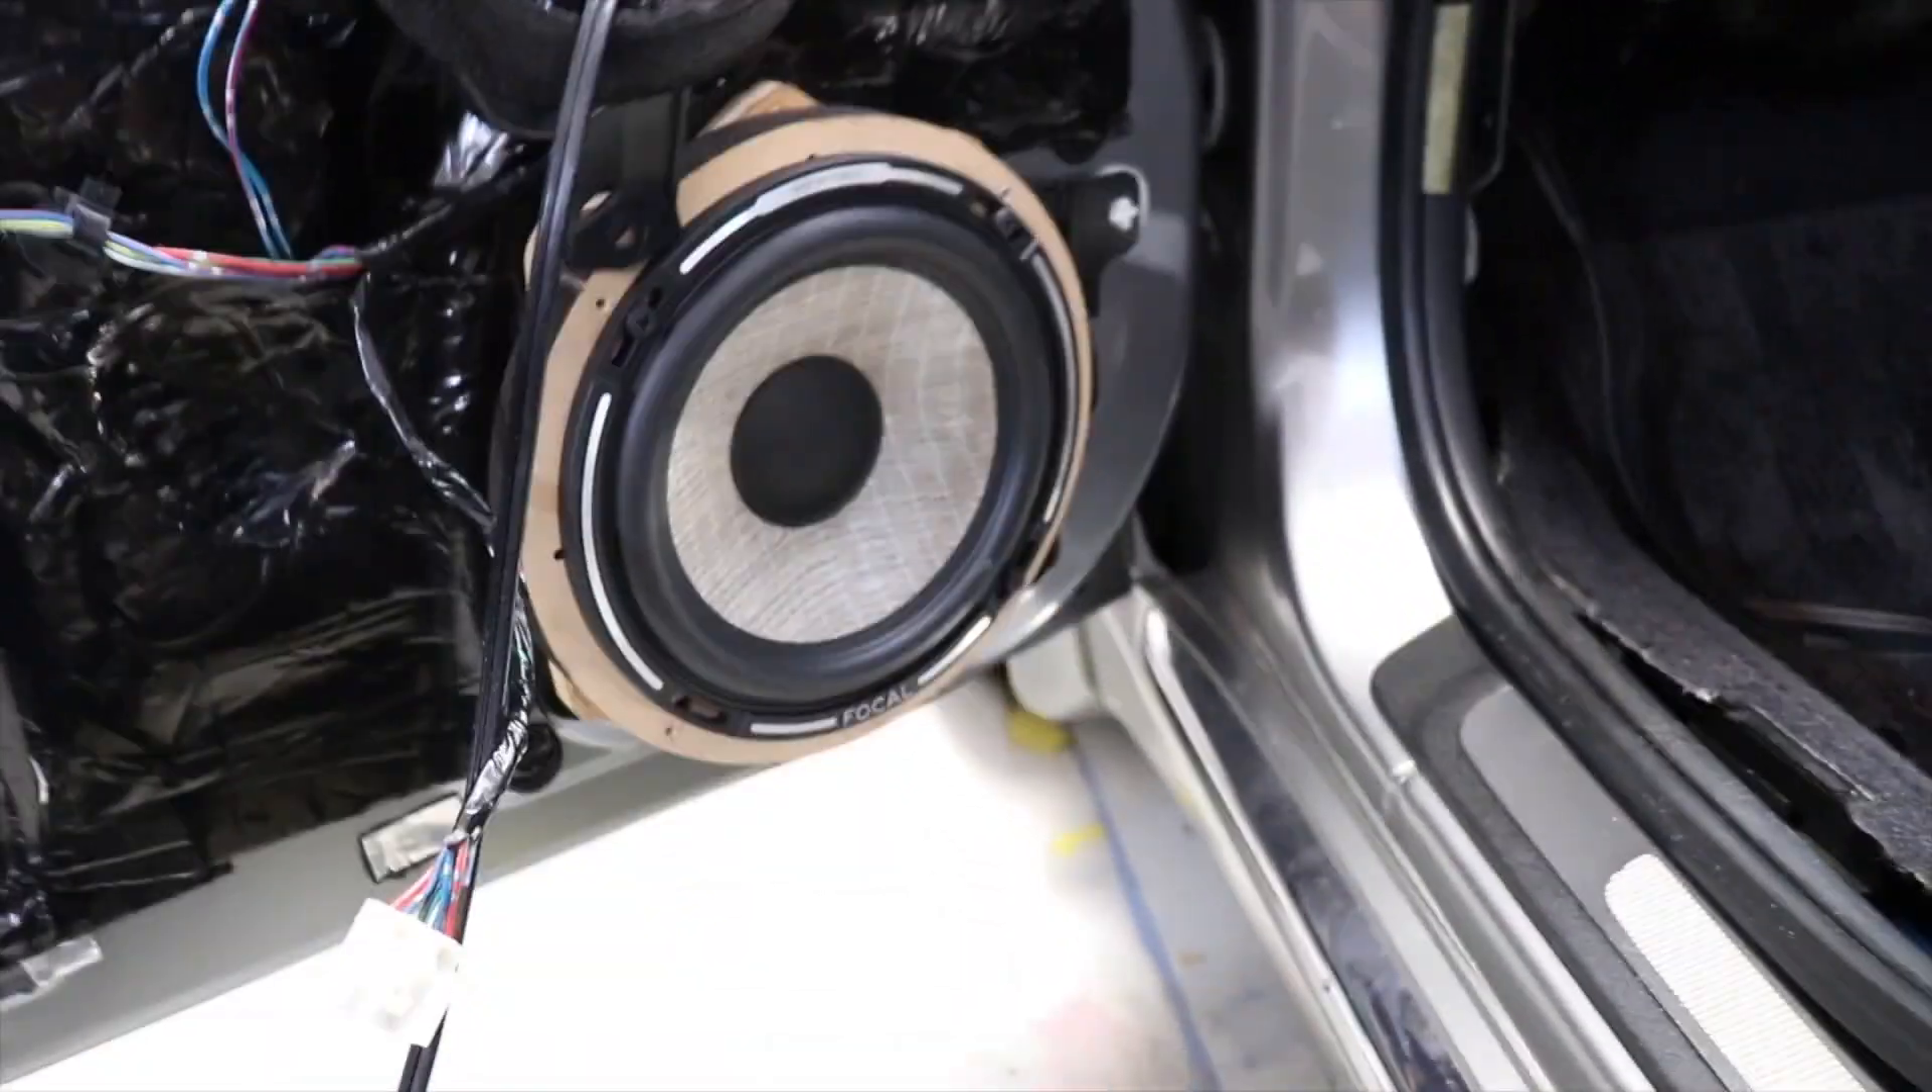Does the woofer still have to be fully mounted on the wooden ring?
No.